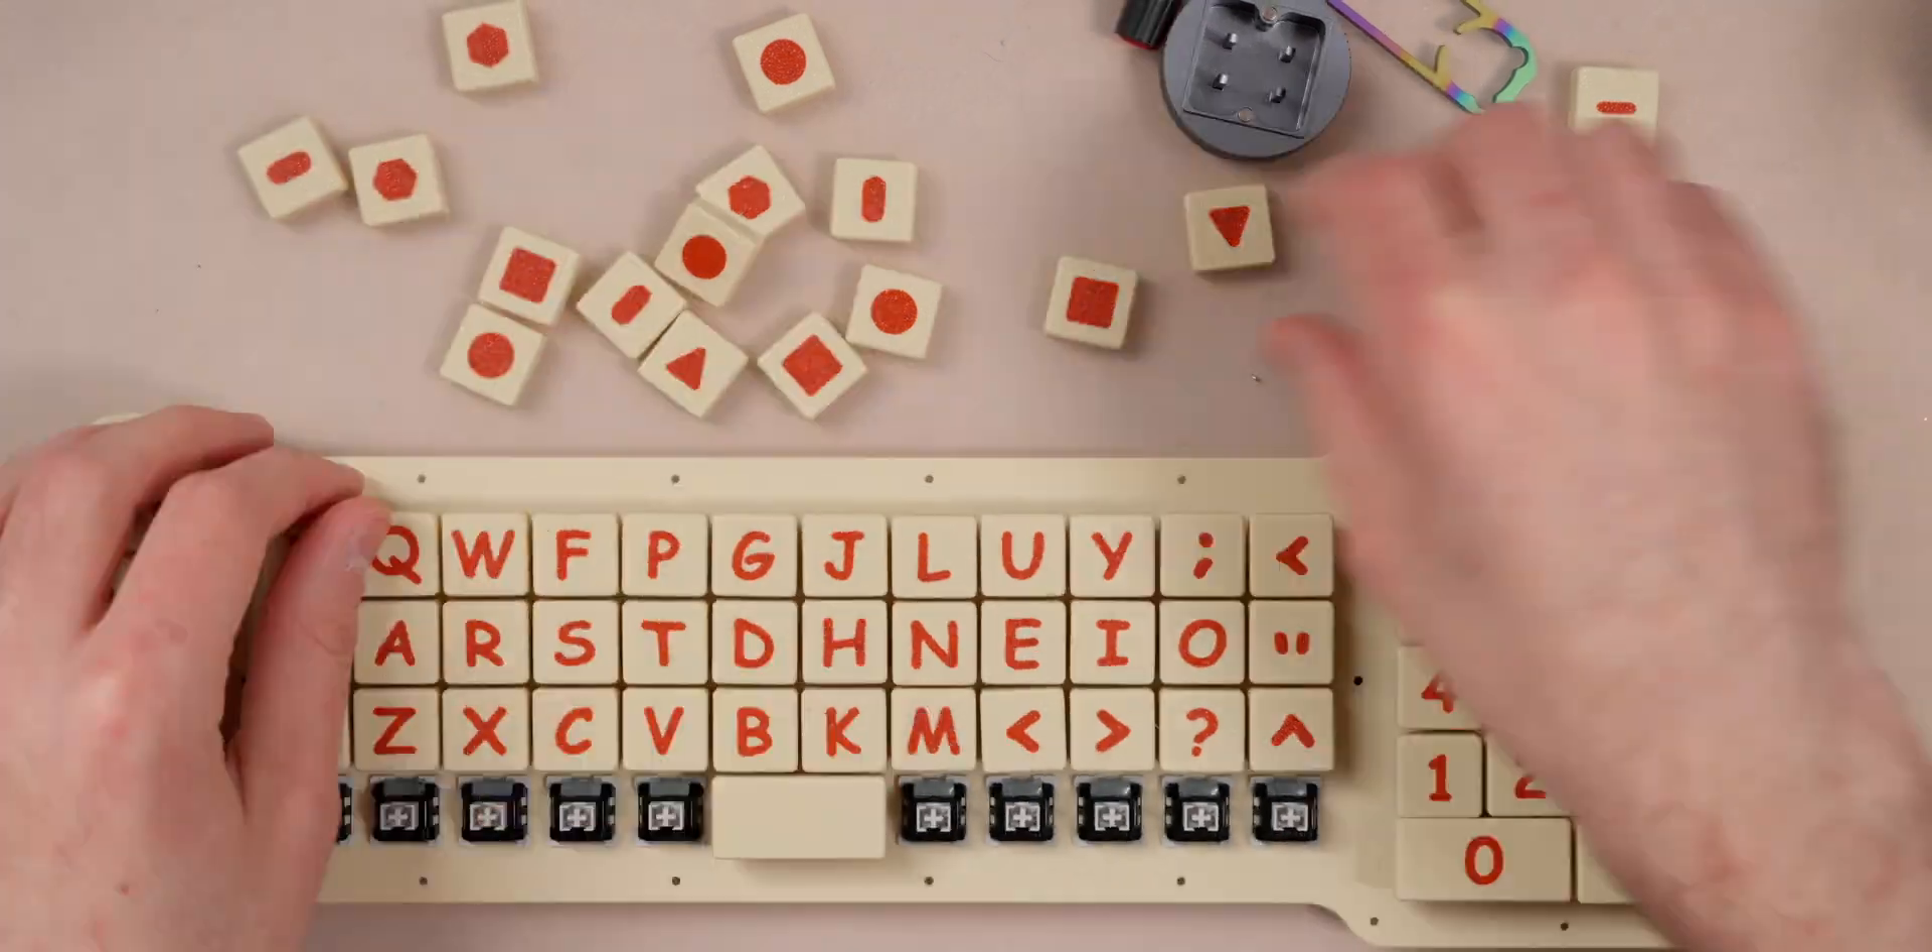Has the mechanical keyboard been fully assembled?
No.